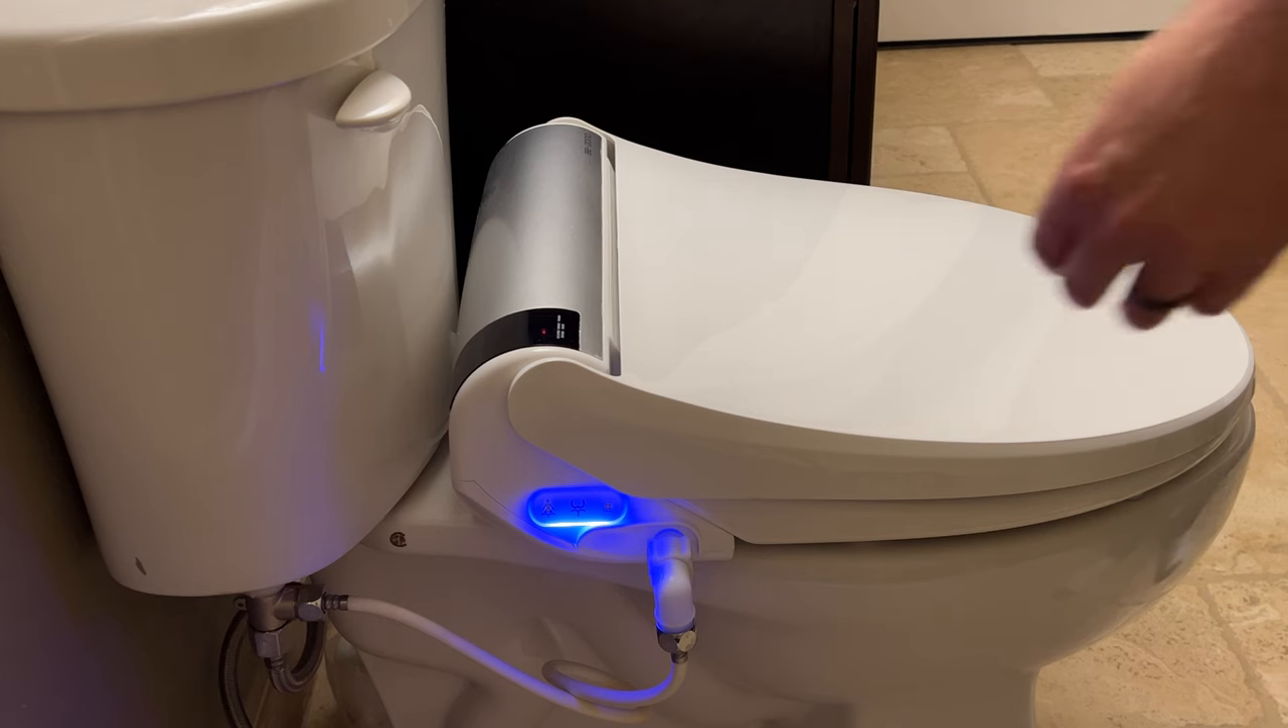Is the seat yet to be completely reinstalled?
No.